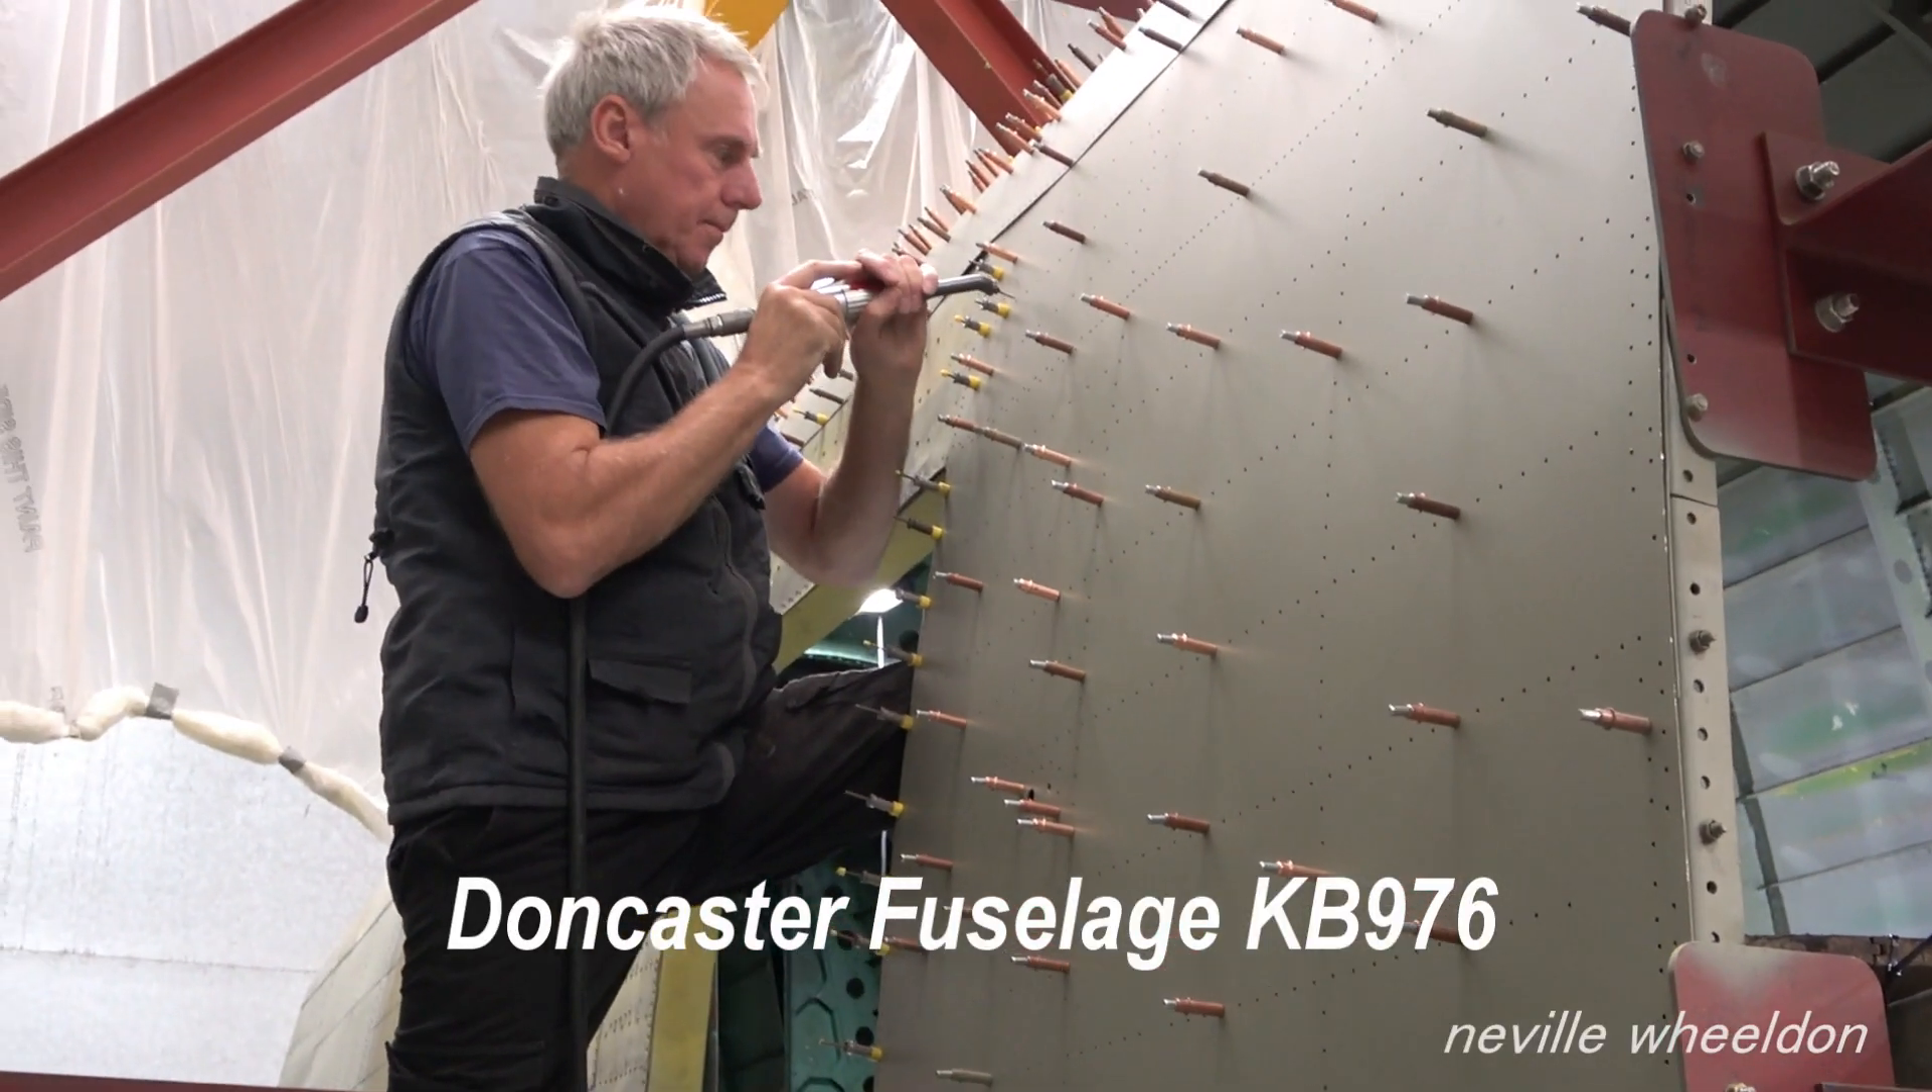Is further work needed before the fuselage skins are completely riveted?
Yes.